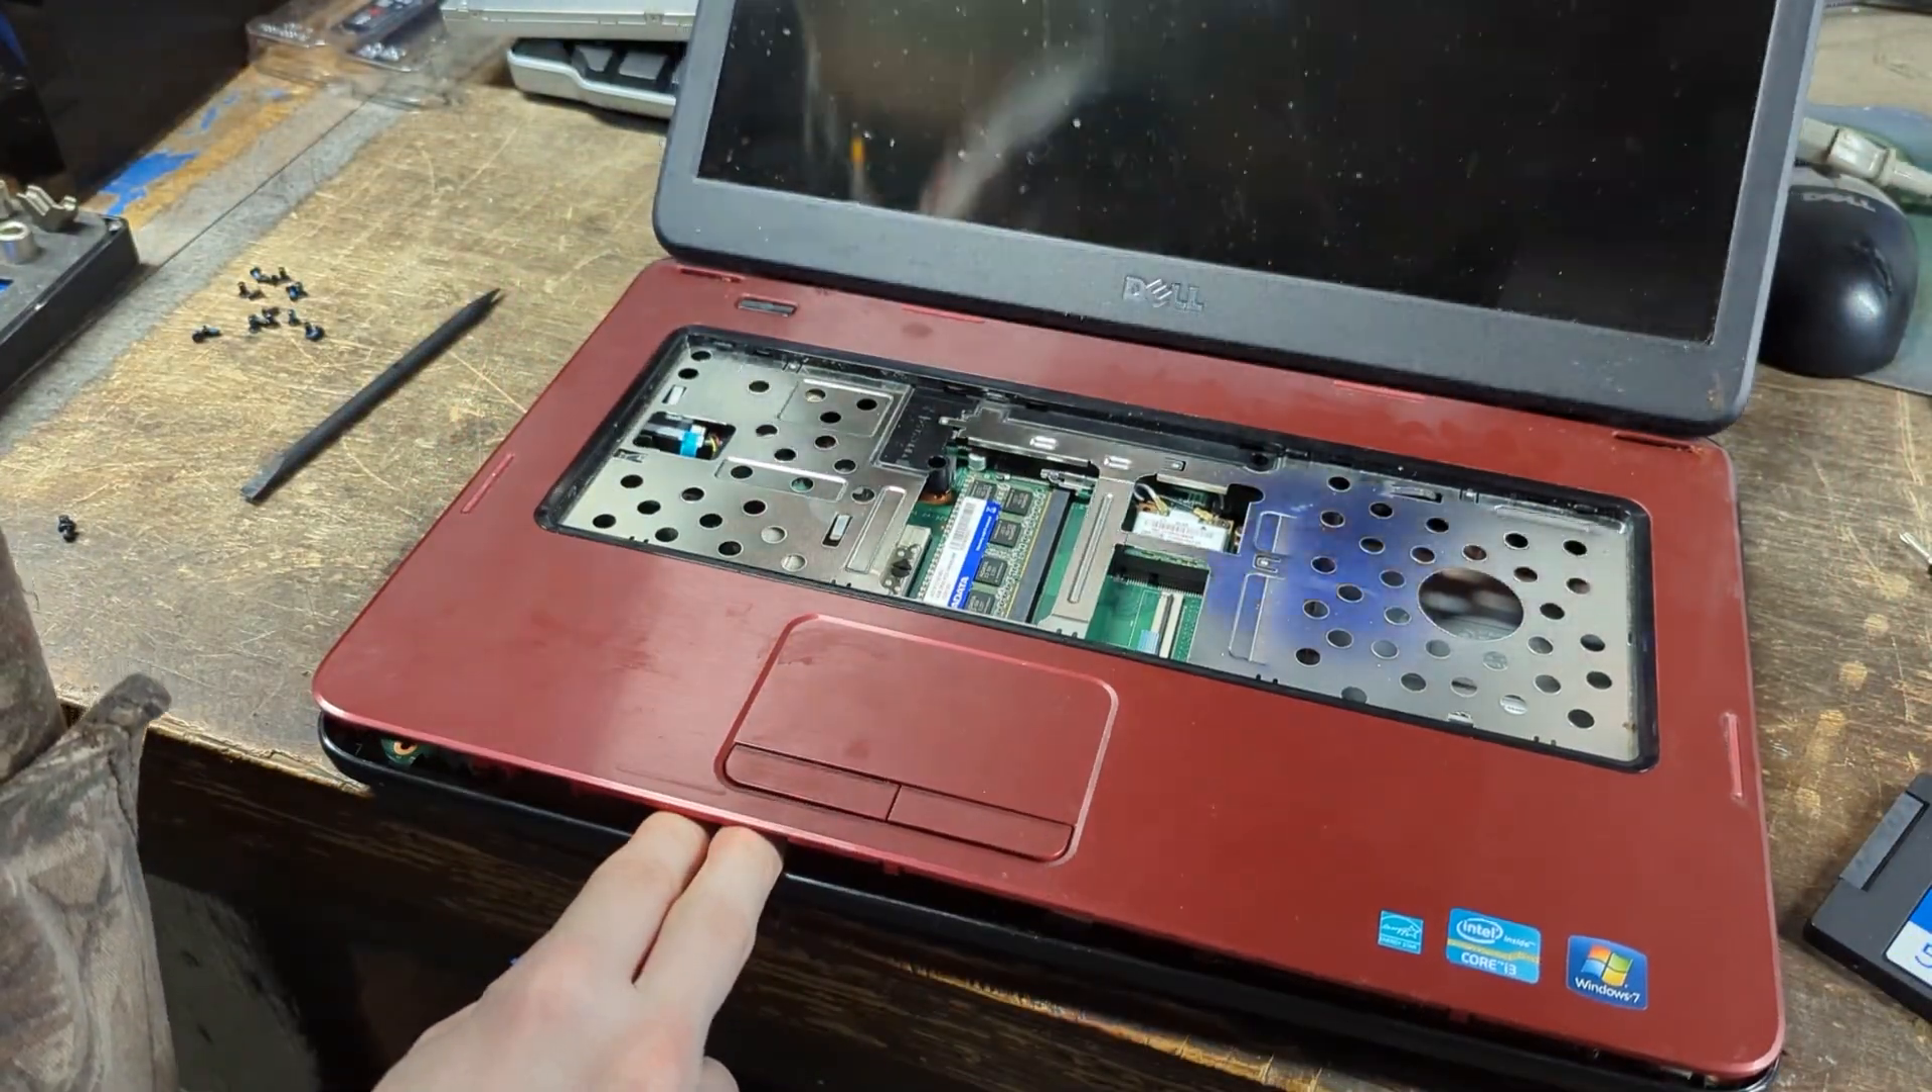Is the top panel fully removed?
No.